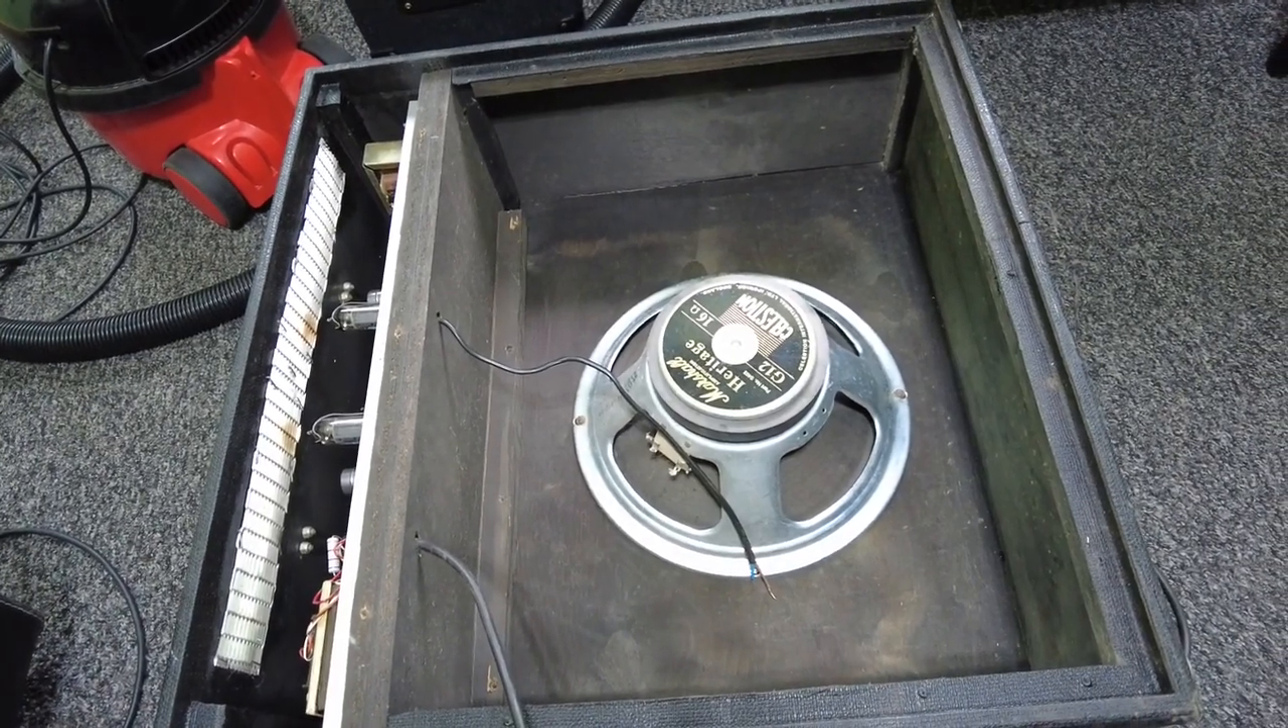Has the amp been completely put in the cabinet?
Yes.